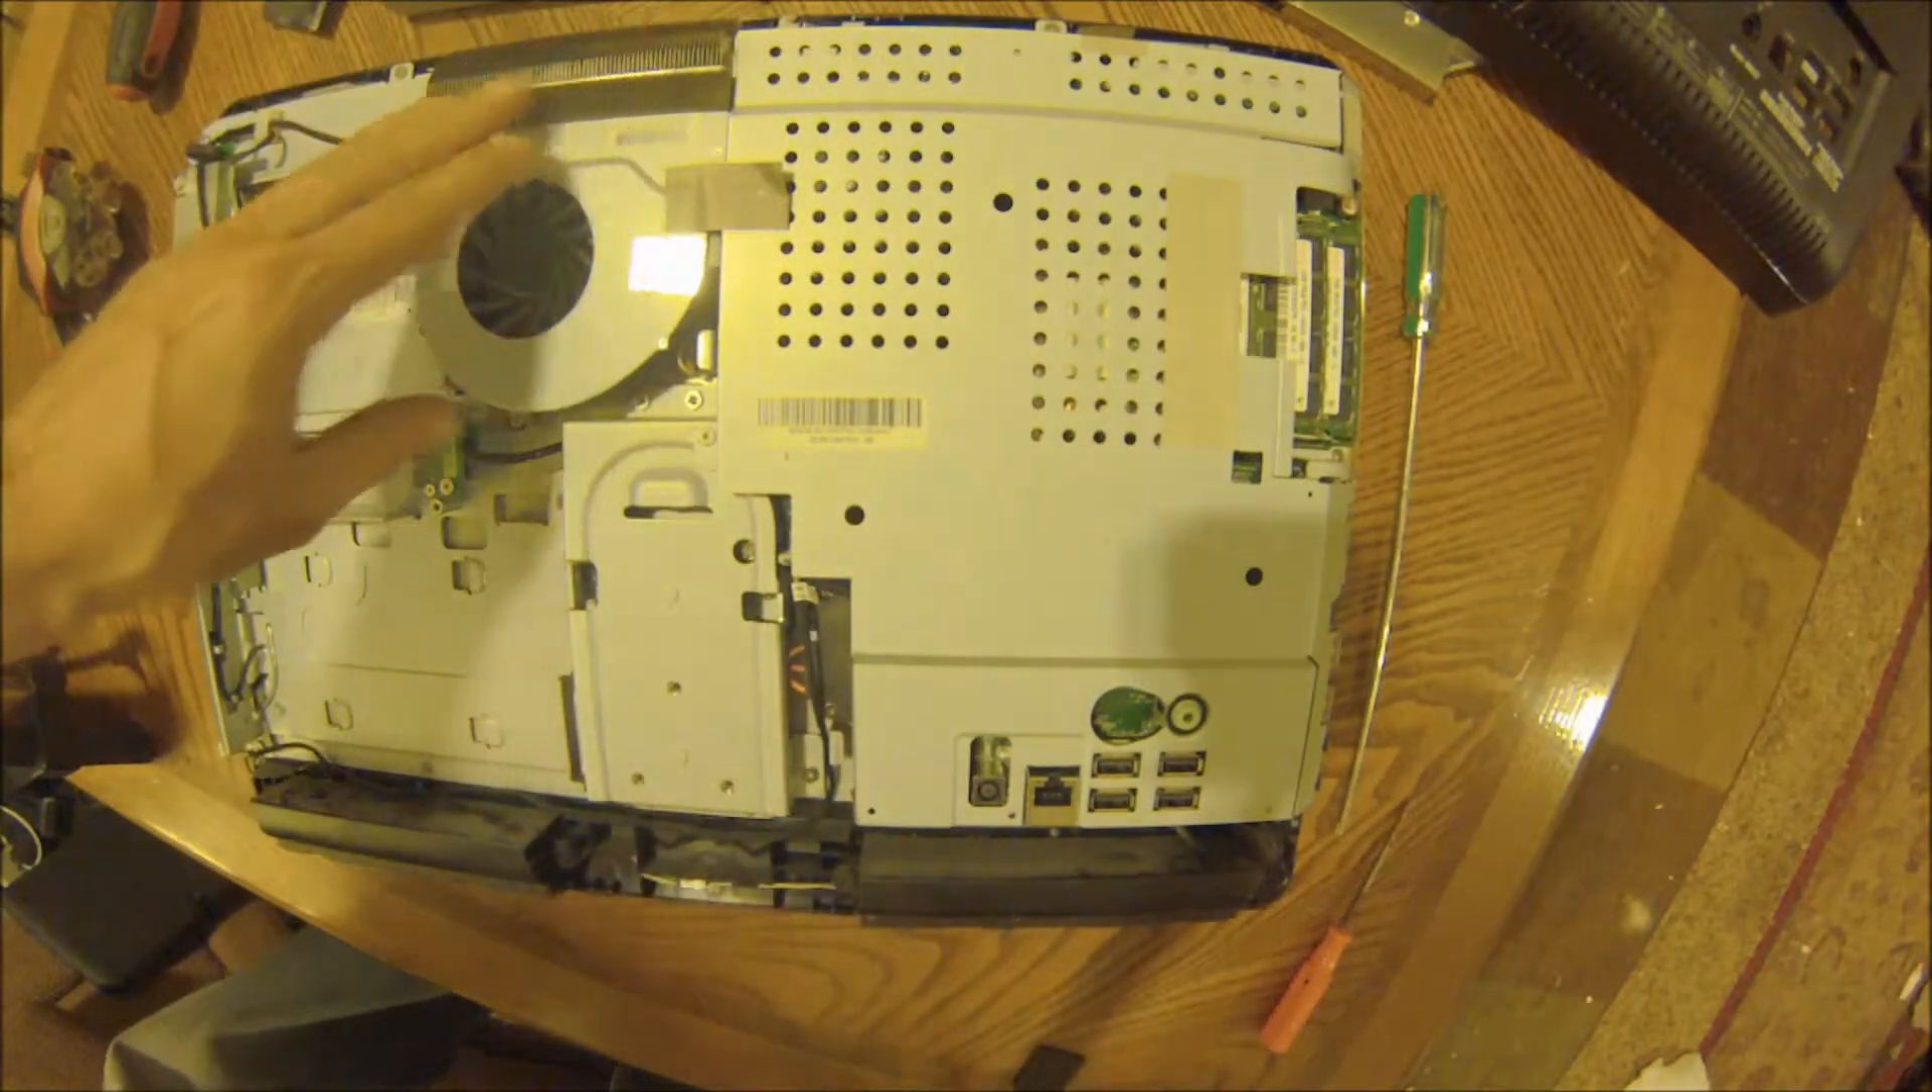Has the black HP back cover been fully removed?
Yes.